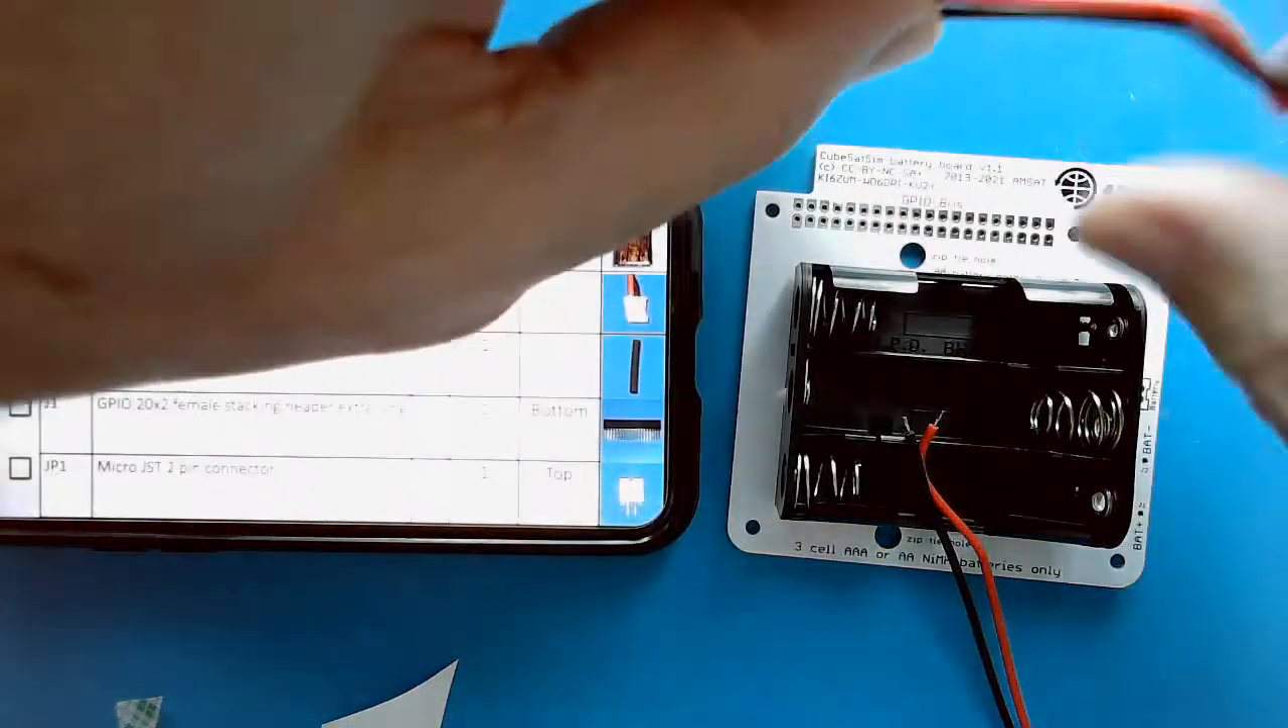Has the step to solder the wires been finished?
No.